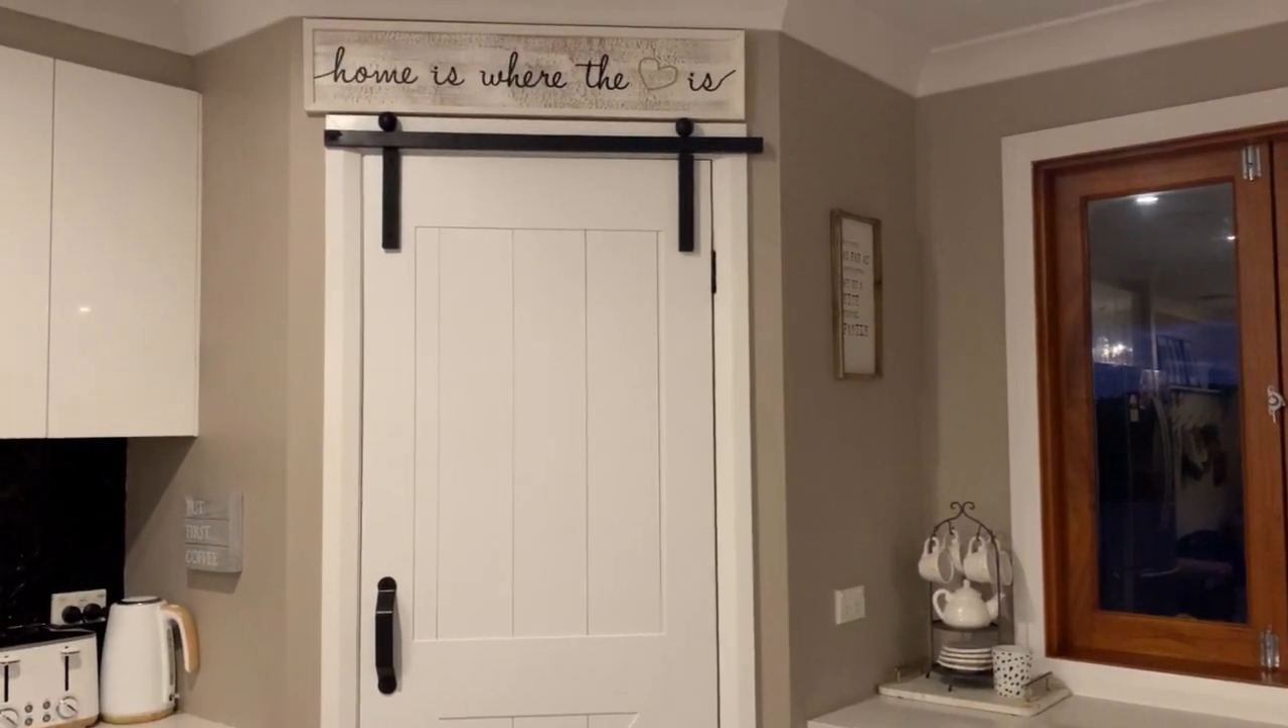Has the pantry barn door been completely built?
Yes.